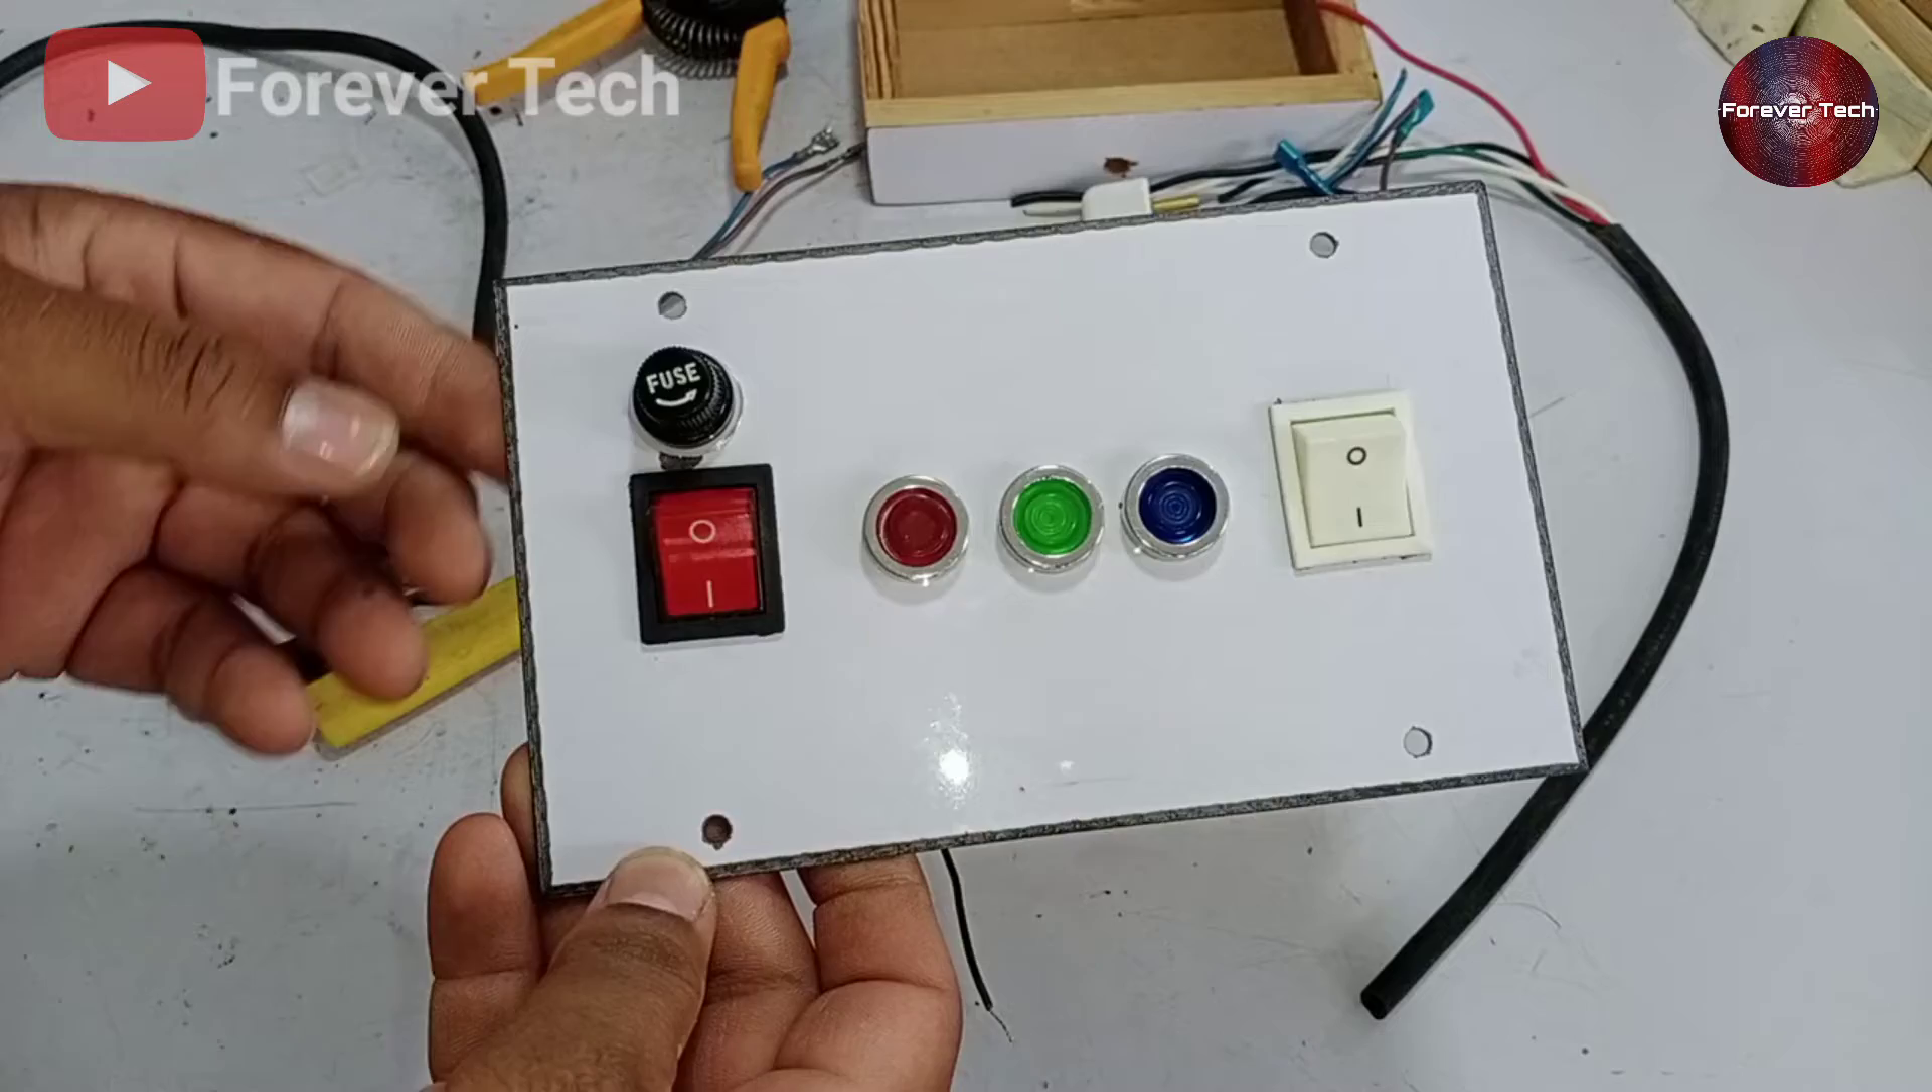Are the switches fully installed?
Yes.